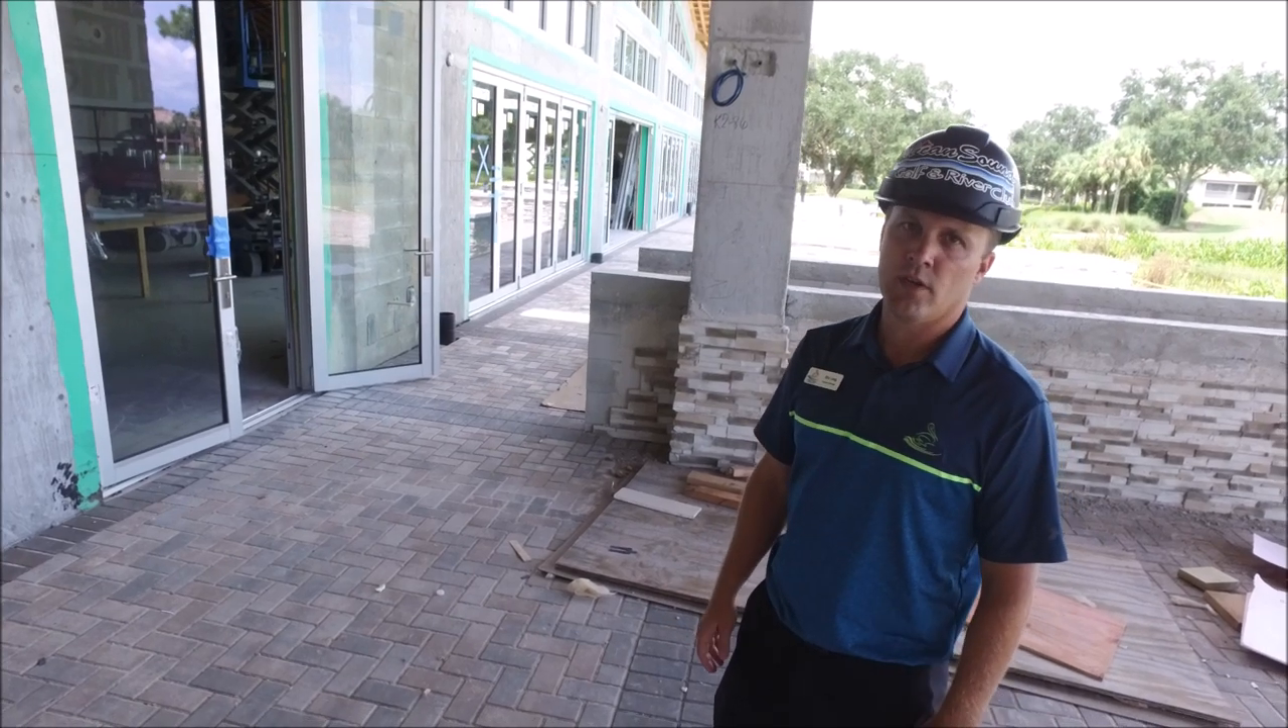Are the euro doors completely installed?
Yes.